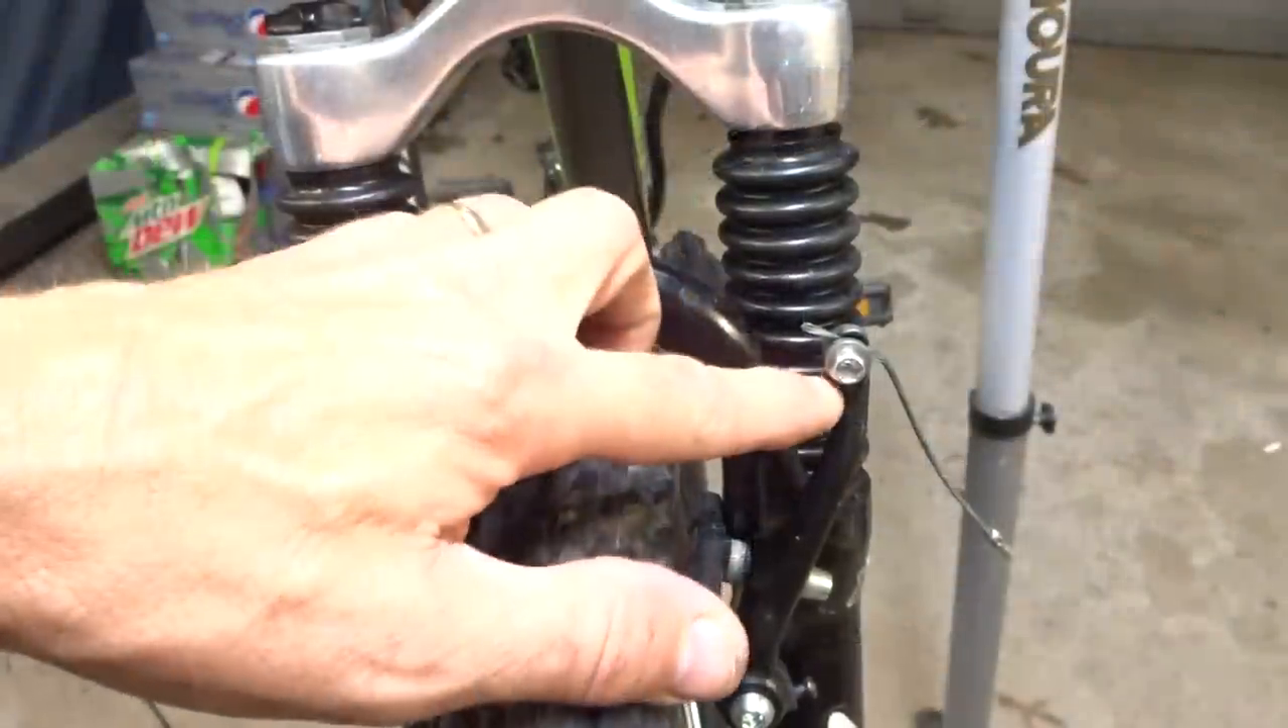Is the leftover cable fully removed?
No.